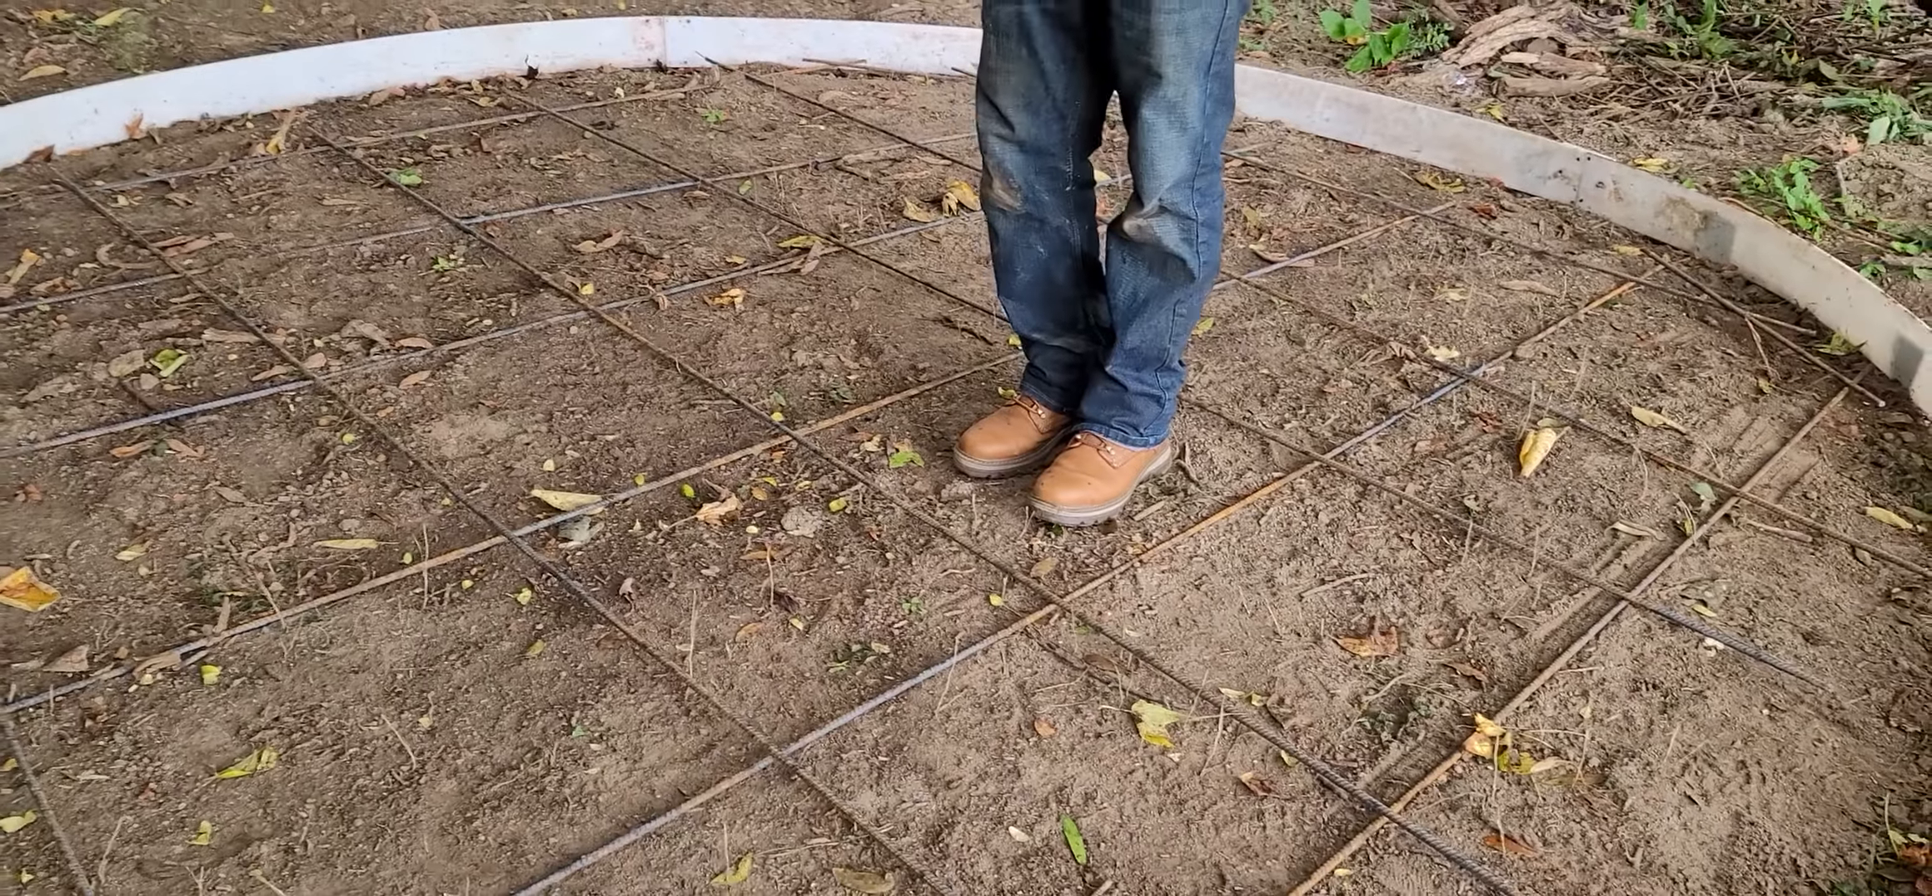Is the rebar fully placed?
Yes.